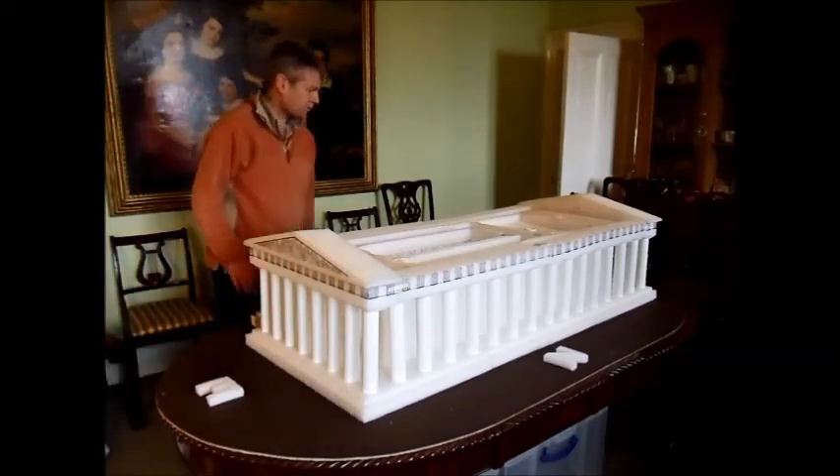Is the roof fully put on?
No.